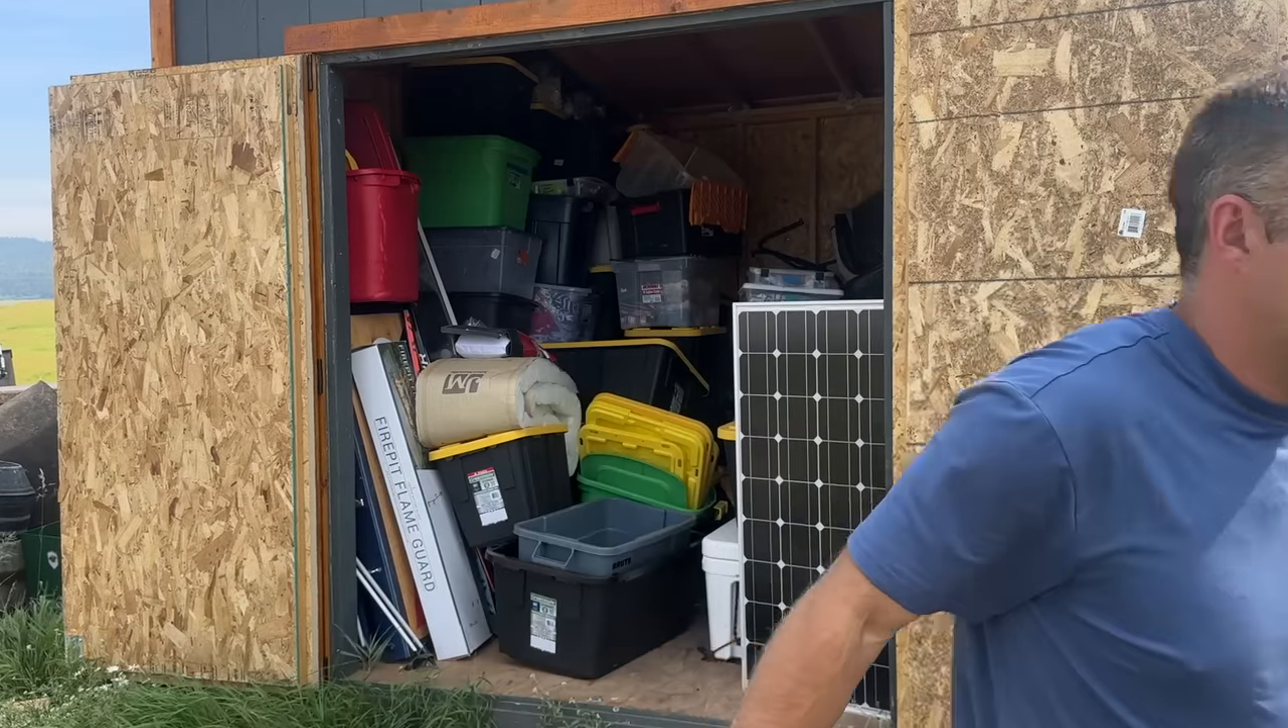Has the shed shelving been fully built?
No.